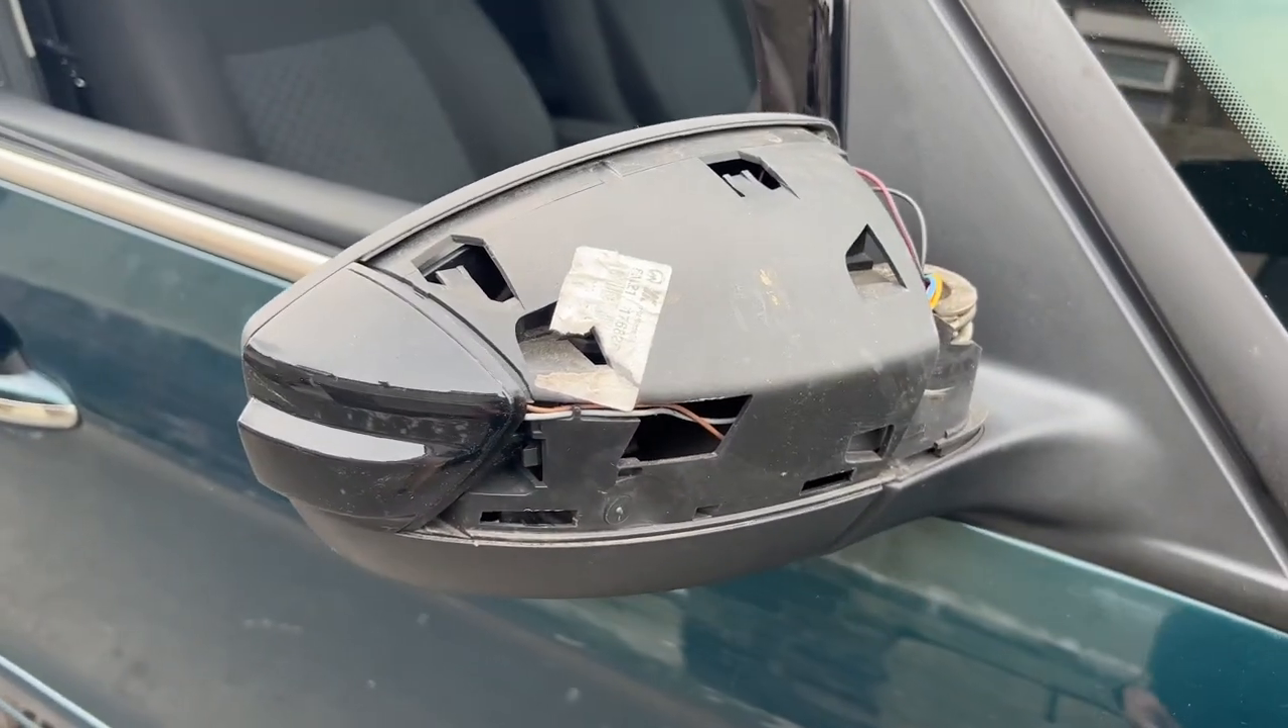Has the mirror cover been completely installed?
No.